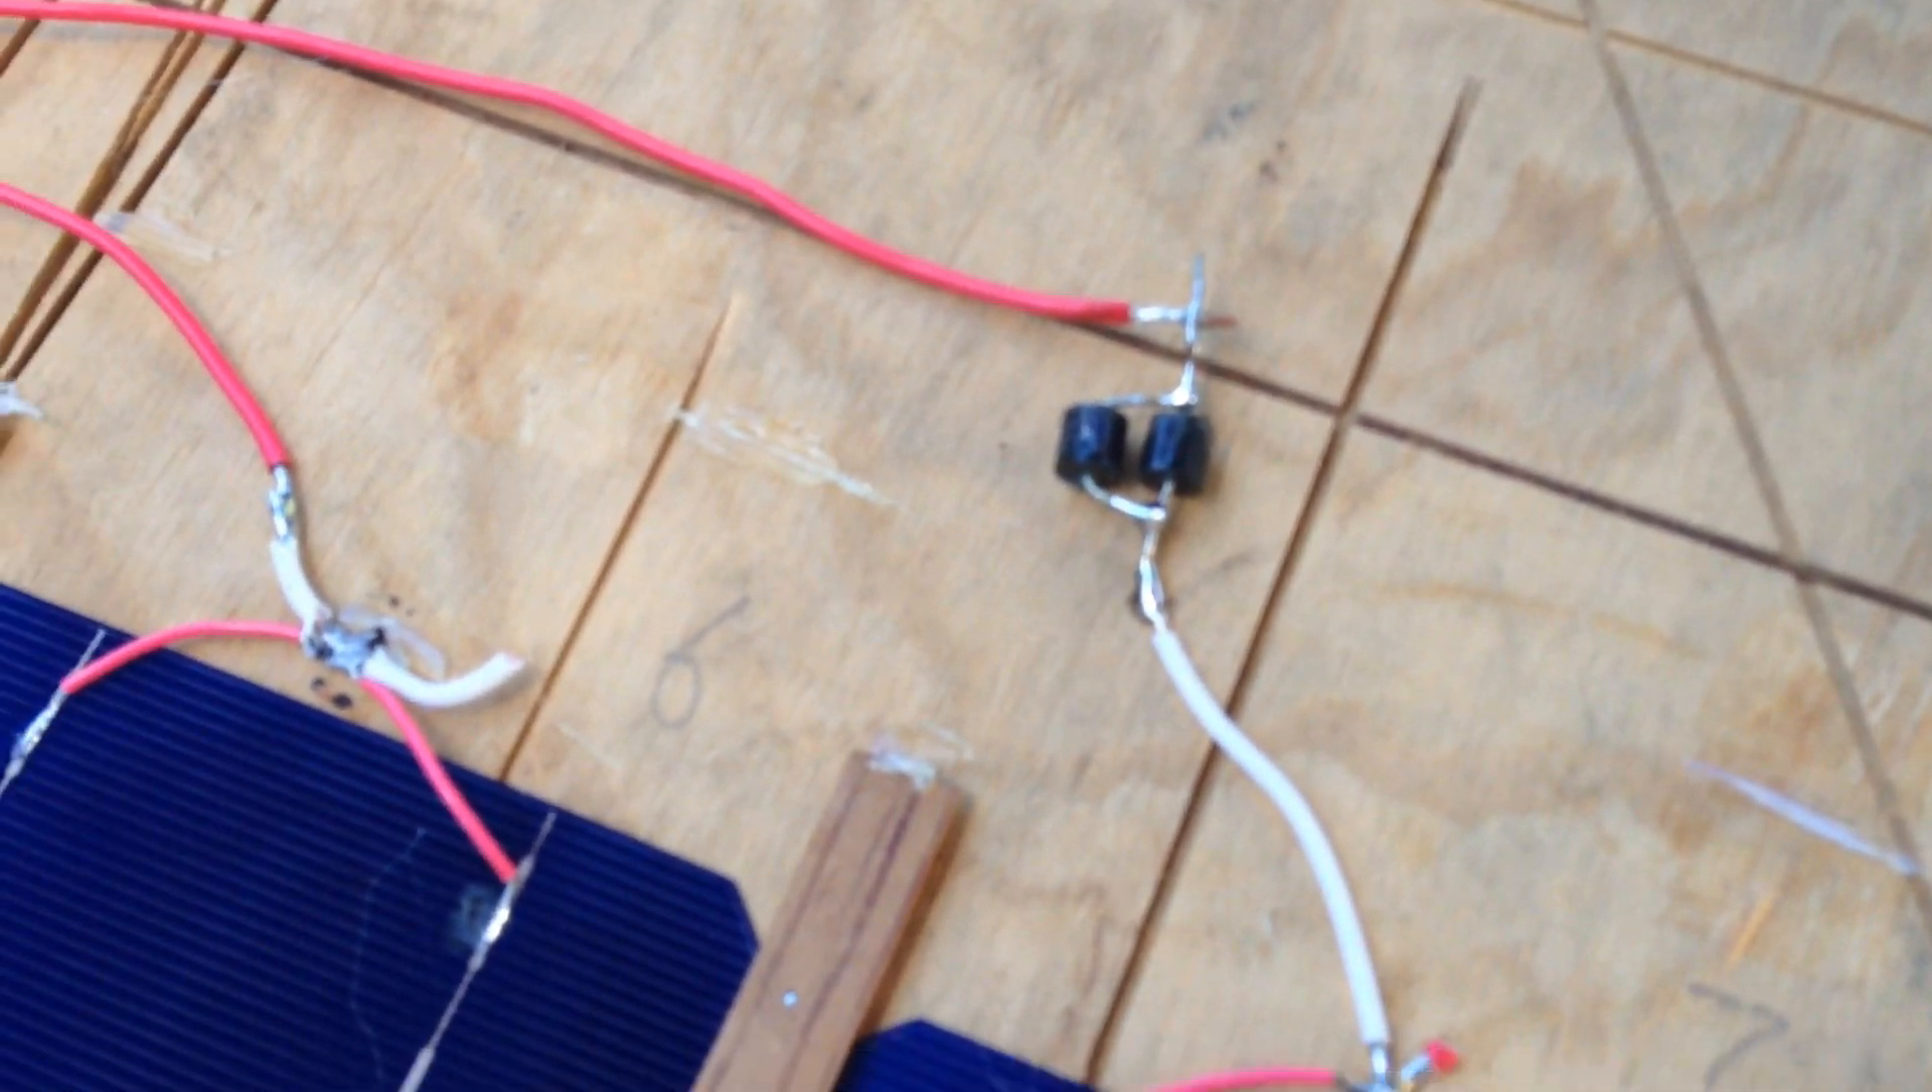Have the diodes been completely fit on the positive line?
Yes.